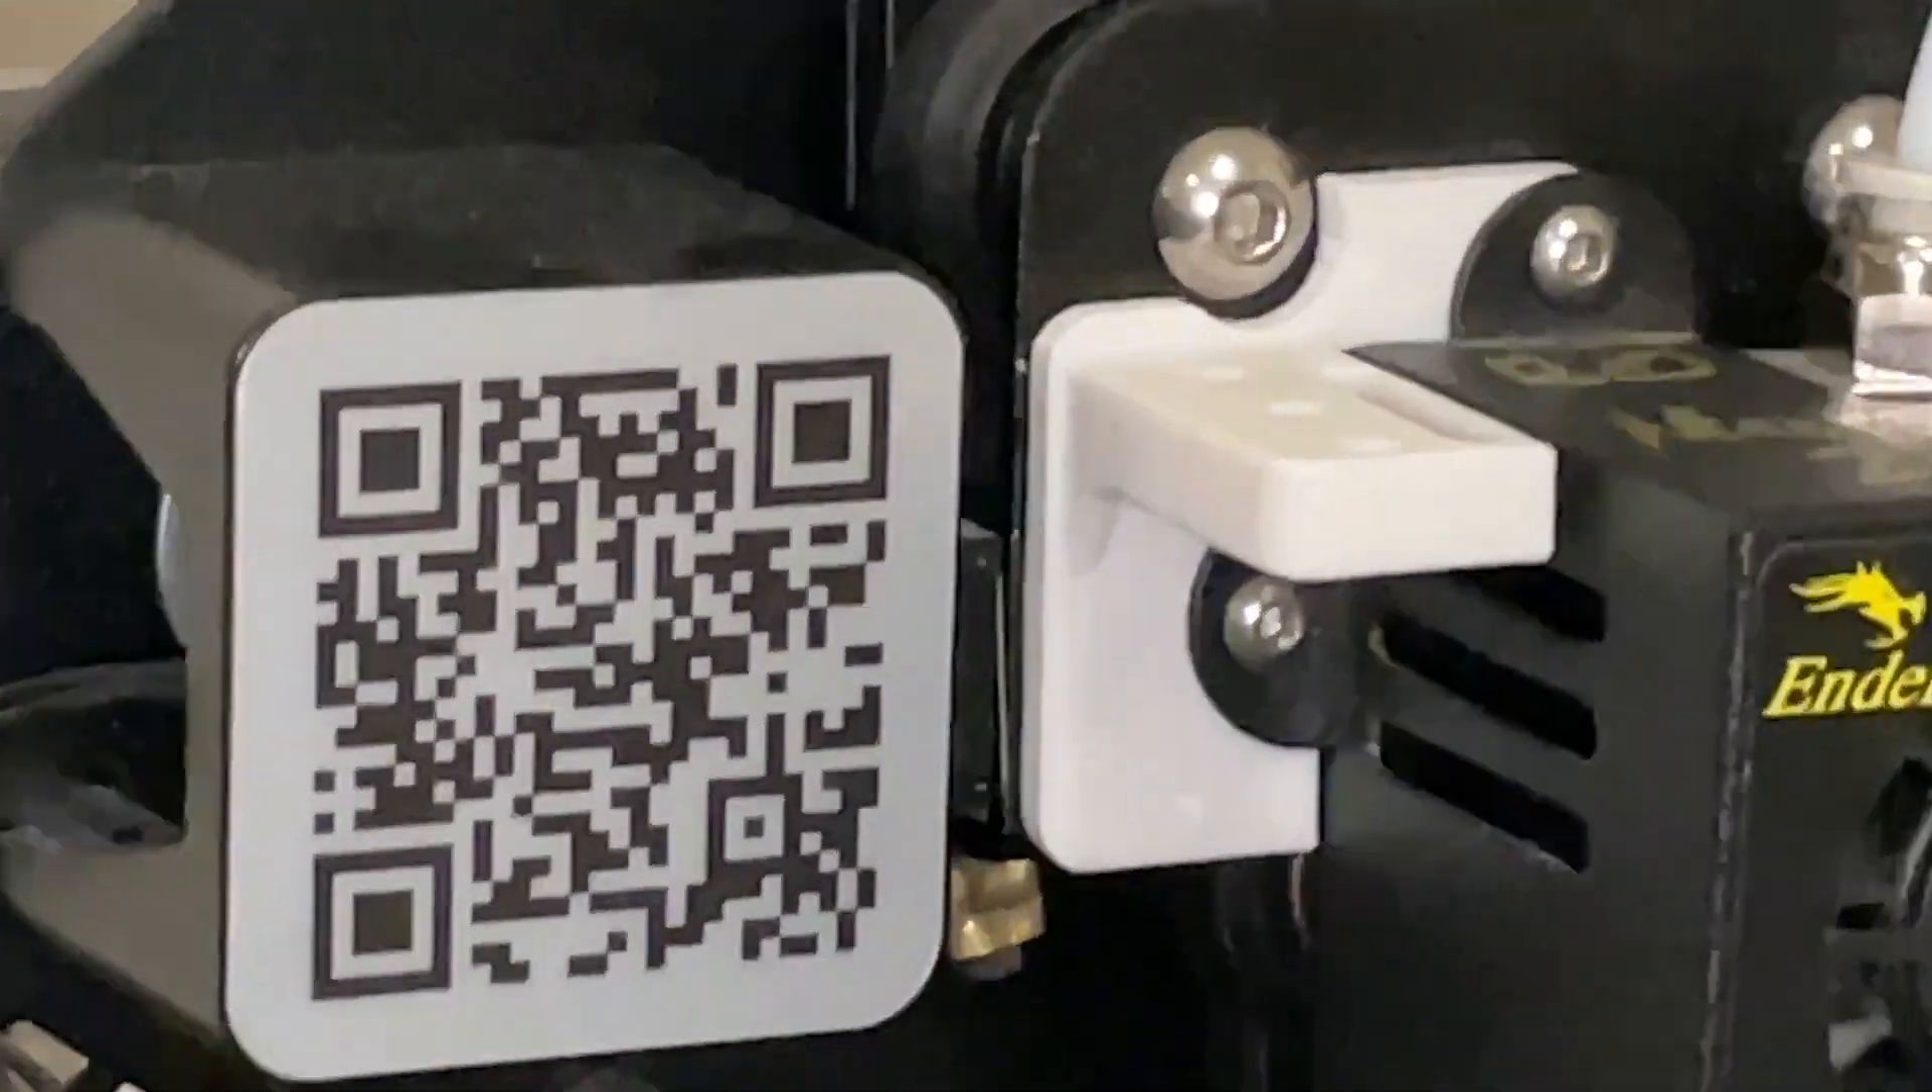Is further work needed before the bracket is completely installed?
No.